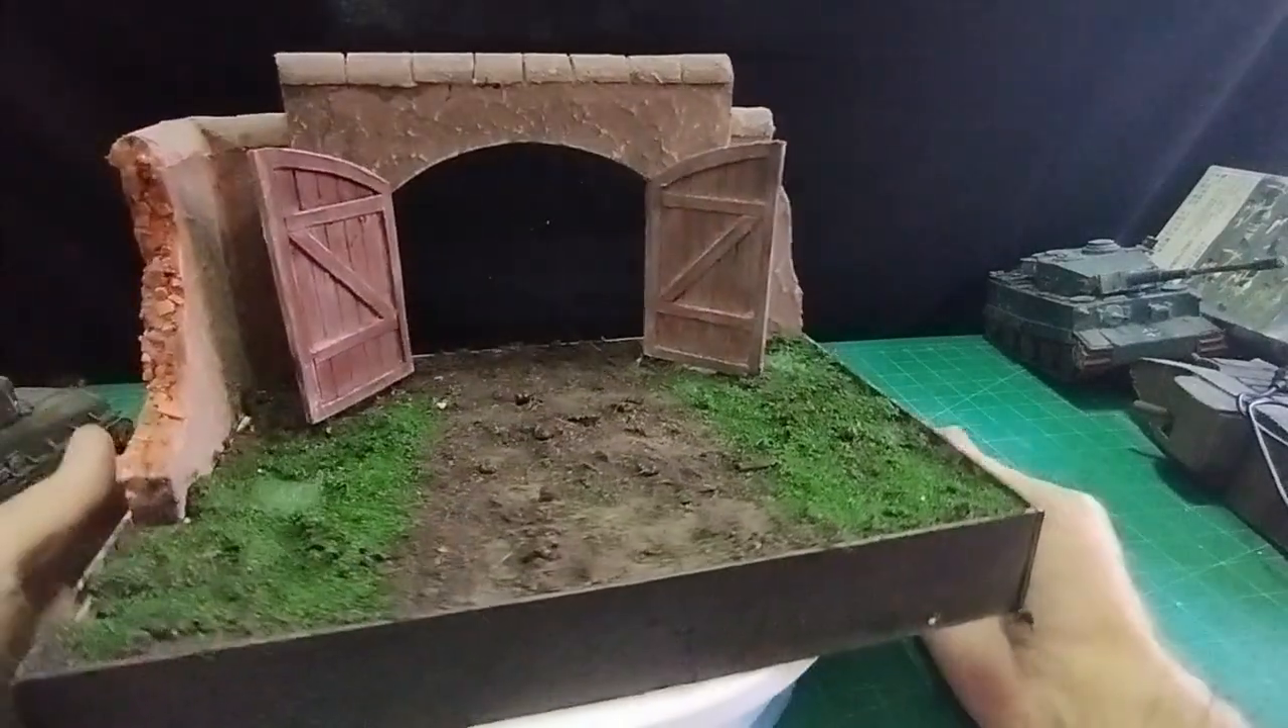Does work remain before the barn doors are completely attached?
No.